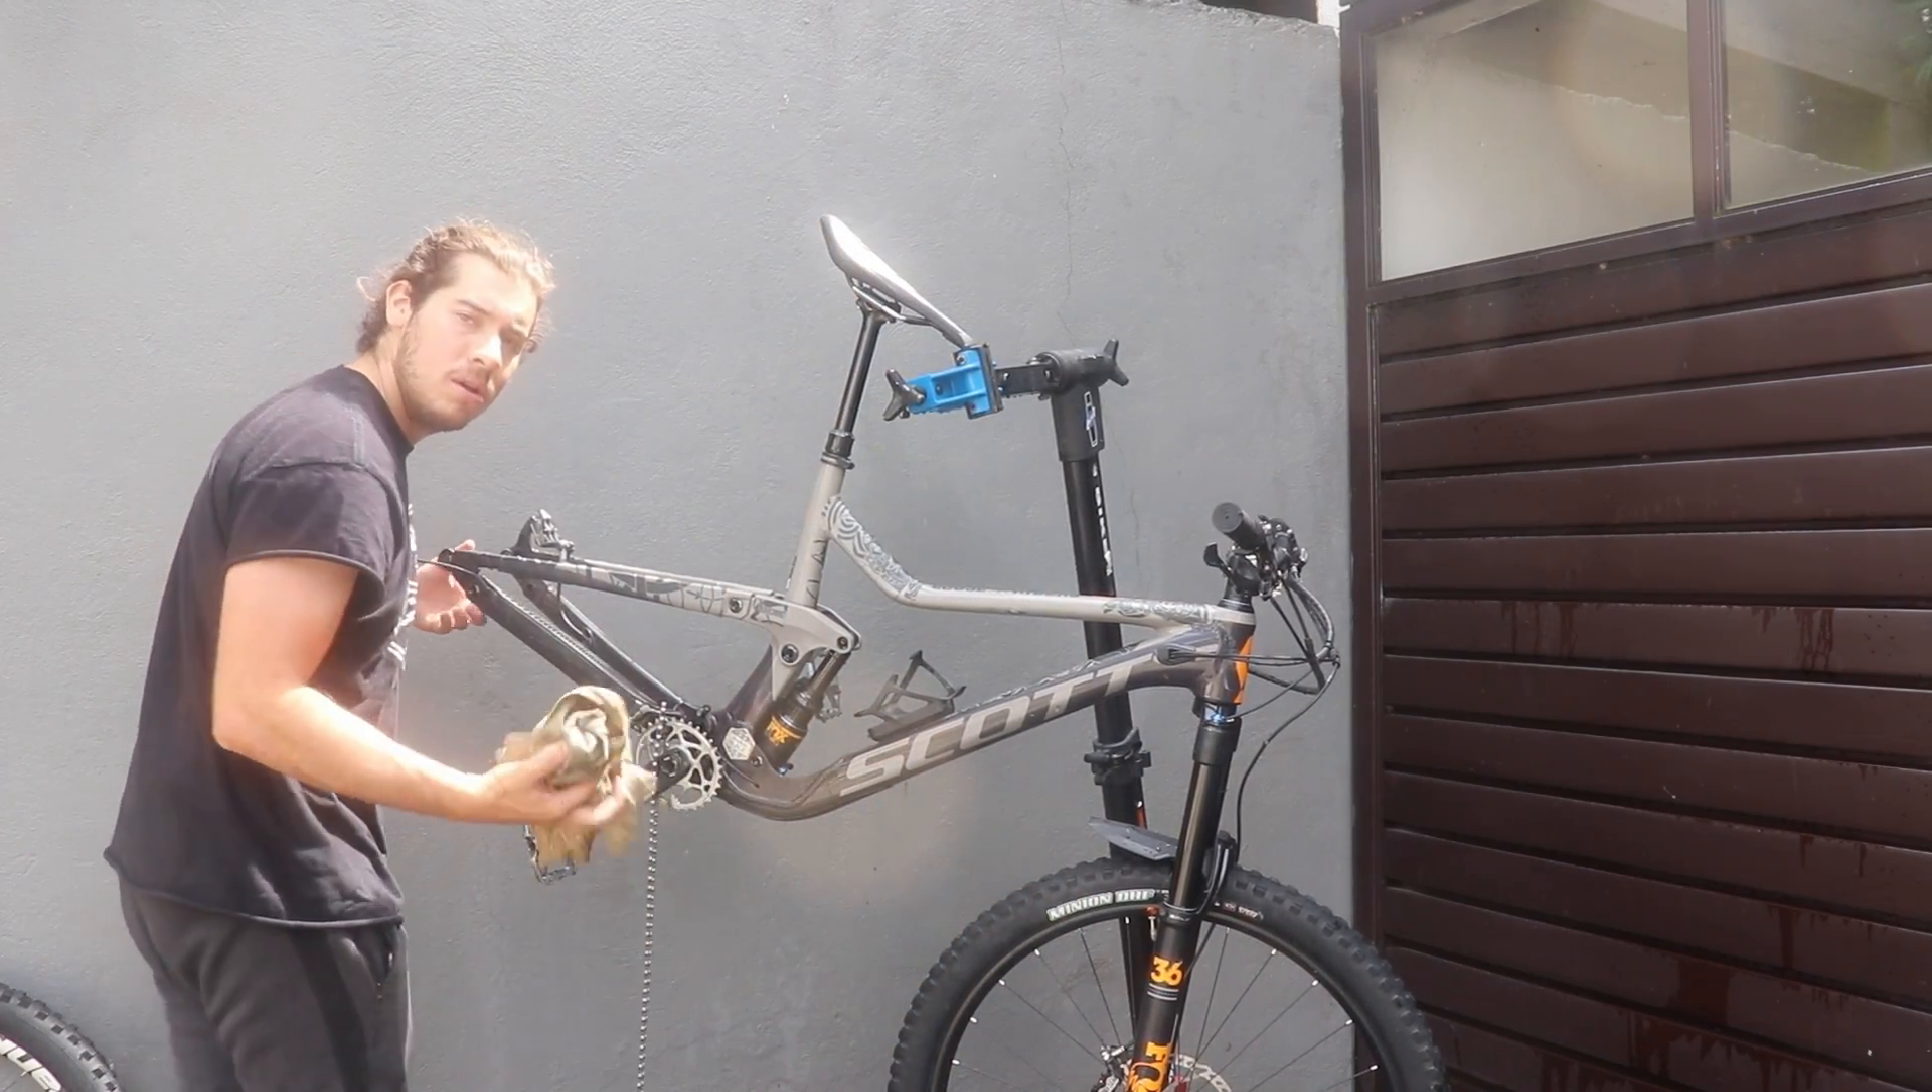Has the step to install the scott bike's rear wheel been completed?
No.